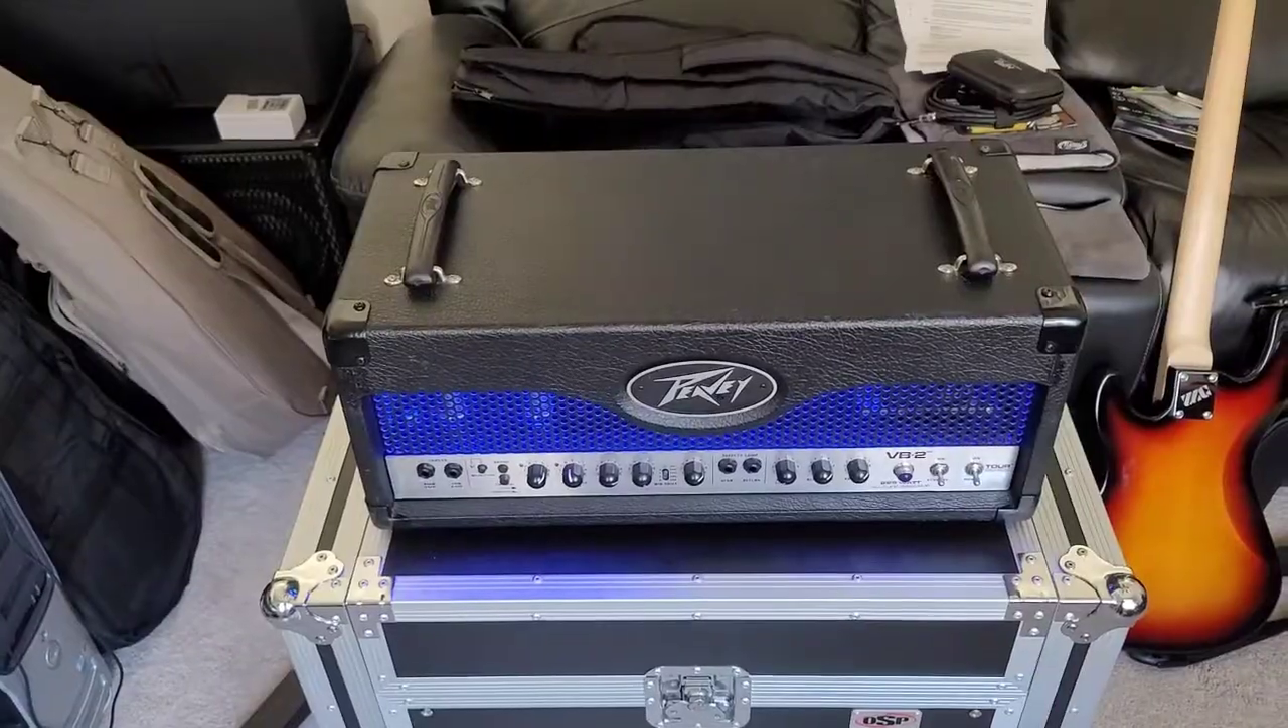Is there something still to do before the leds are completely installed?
No.